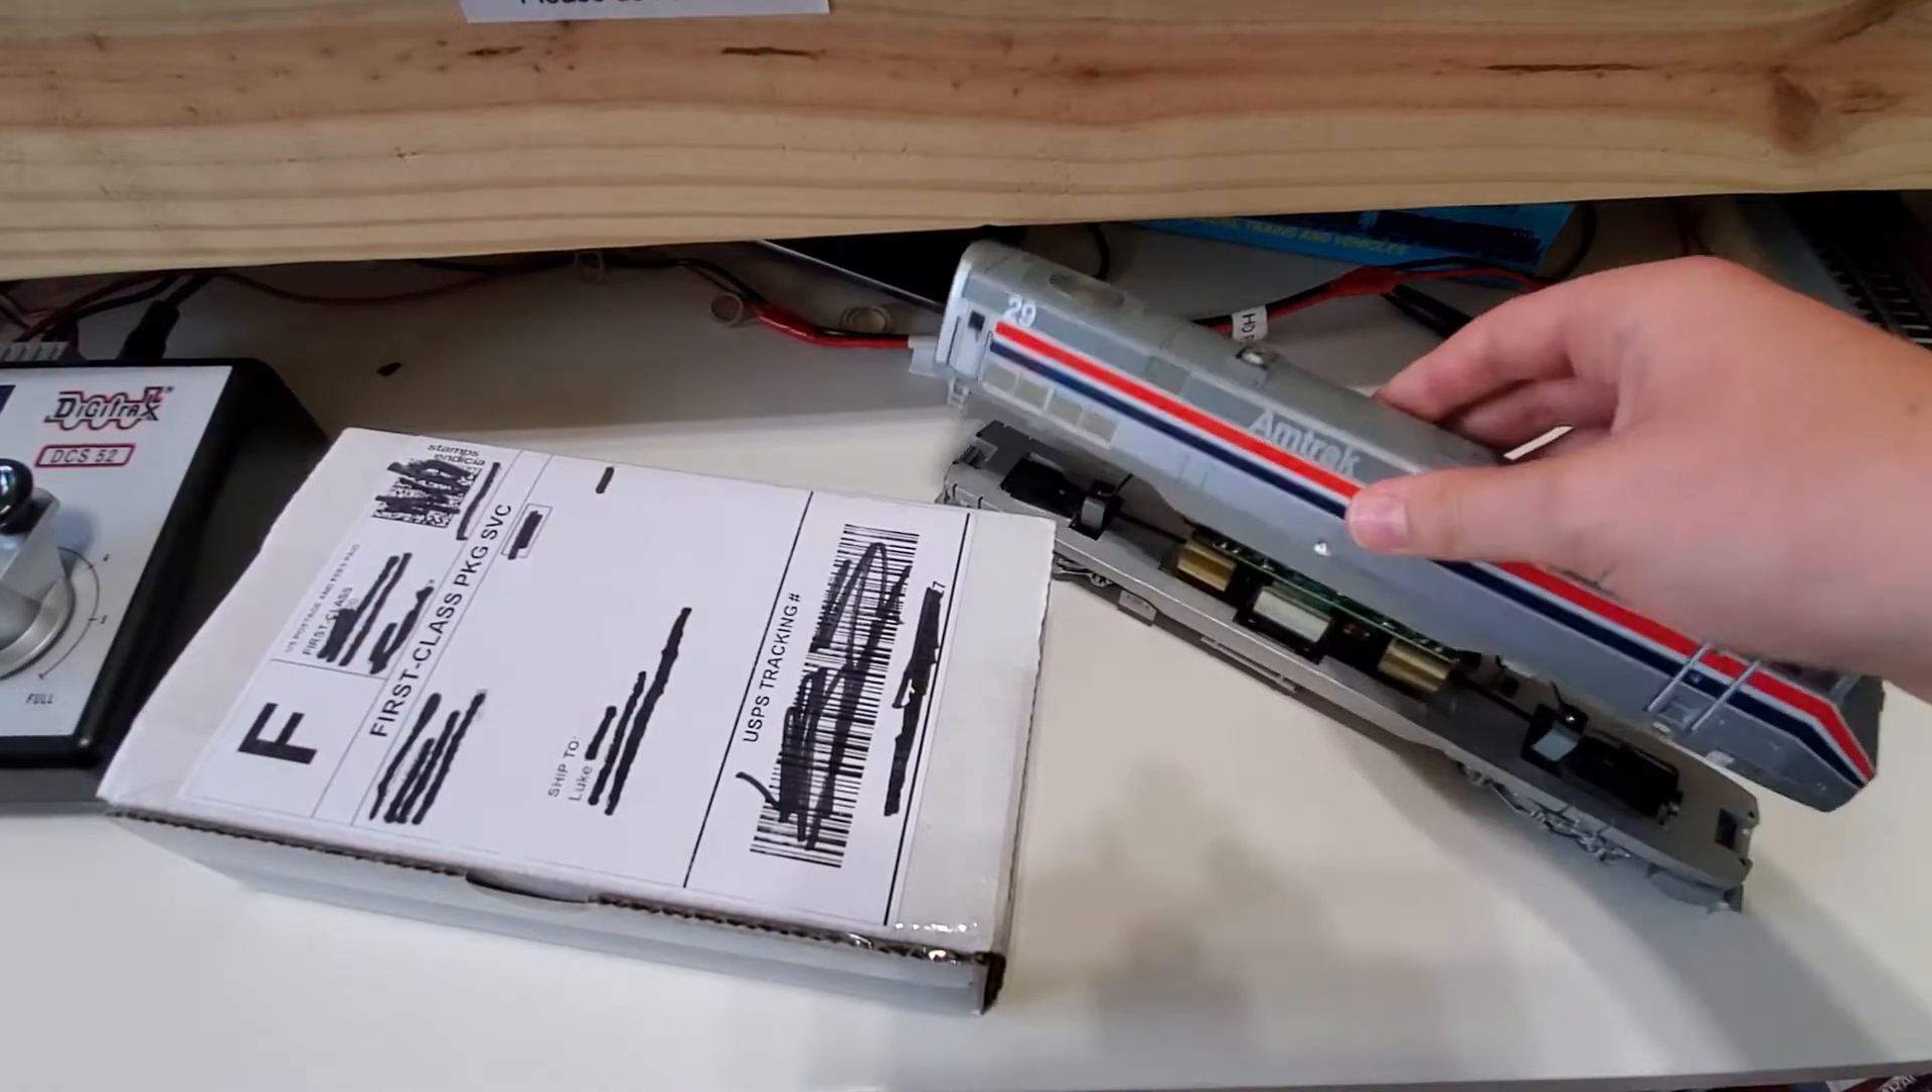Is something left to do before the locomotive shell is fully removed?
No.